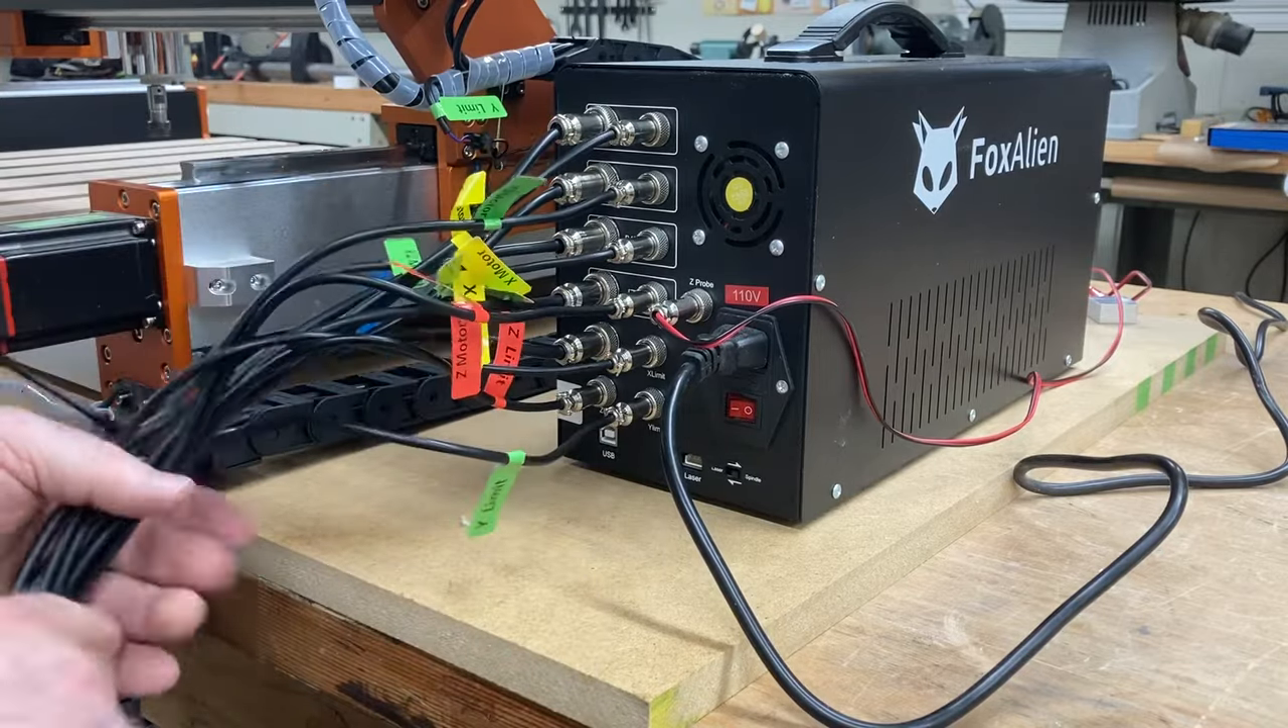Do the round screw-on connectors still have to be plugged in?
No.